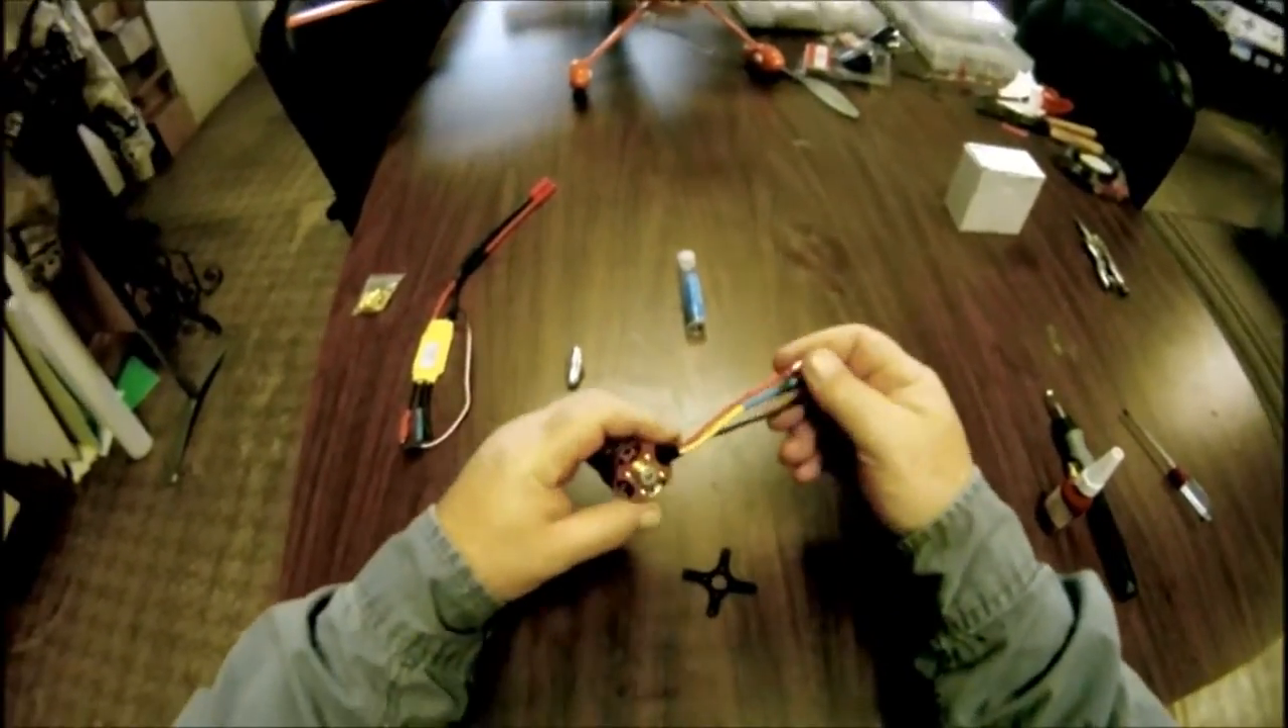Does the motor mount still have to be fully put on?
Yes.